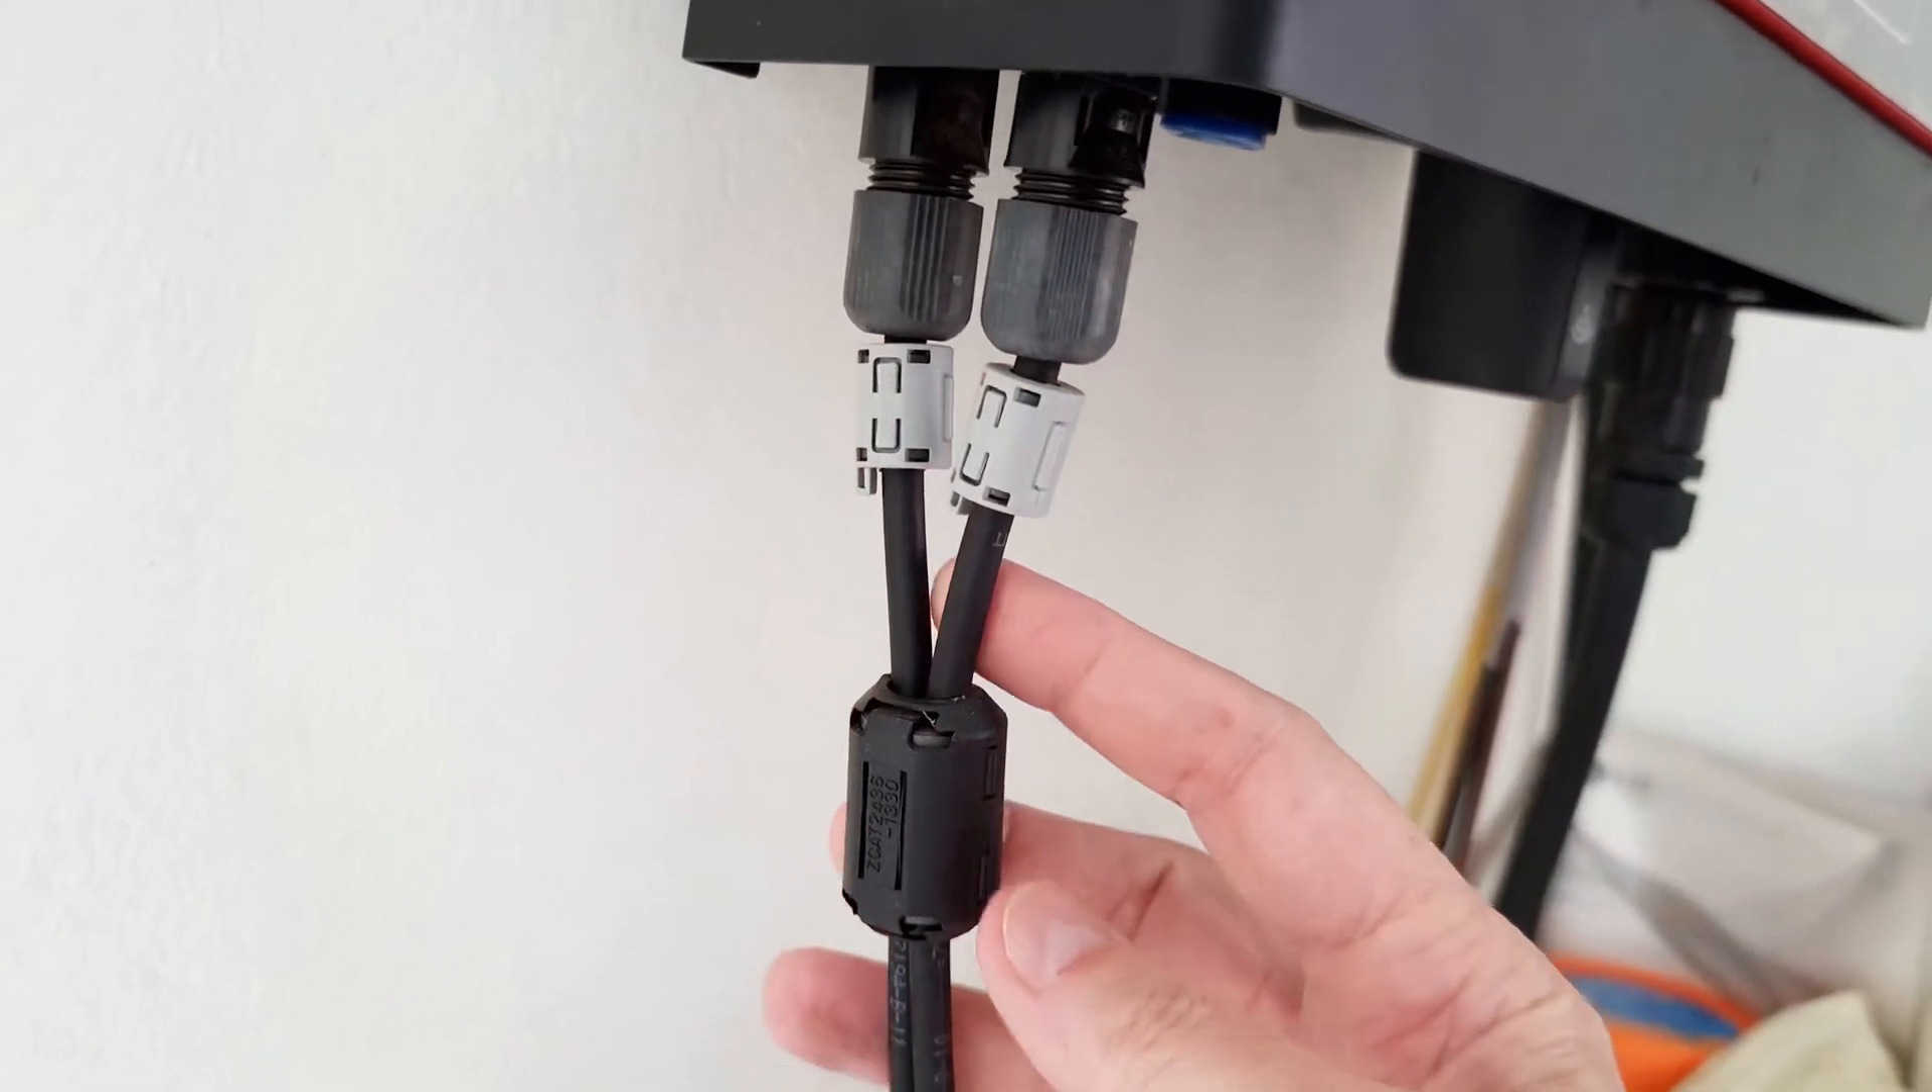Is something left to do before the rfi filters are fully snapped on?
No.